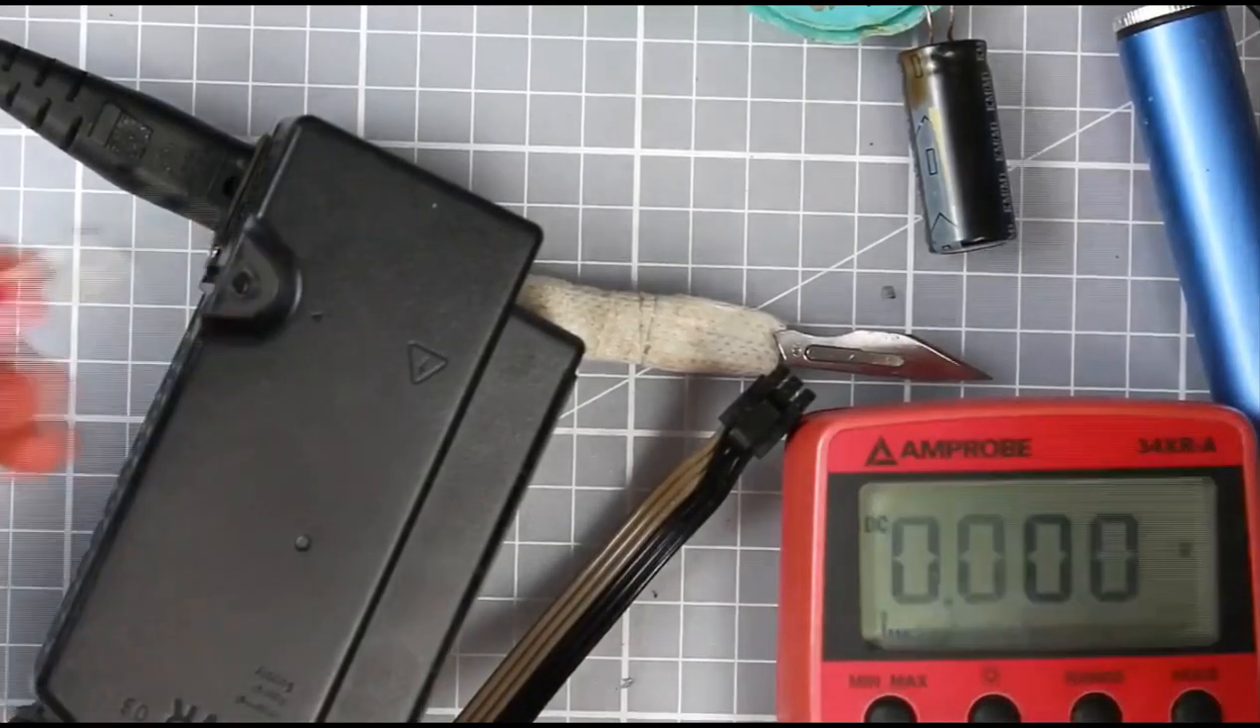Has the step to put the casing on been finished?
Yes.